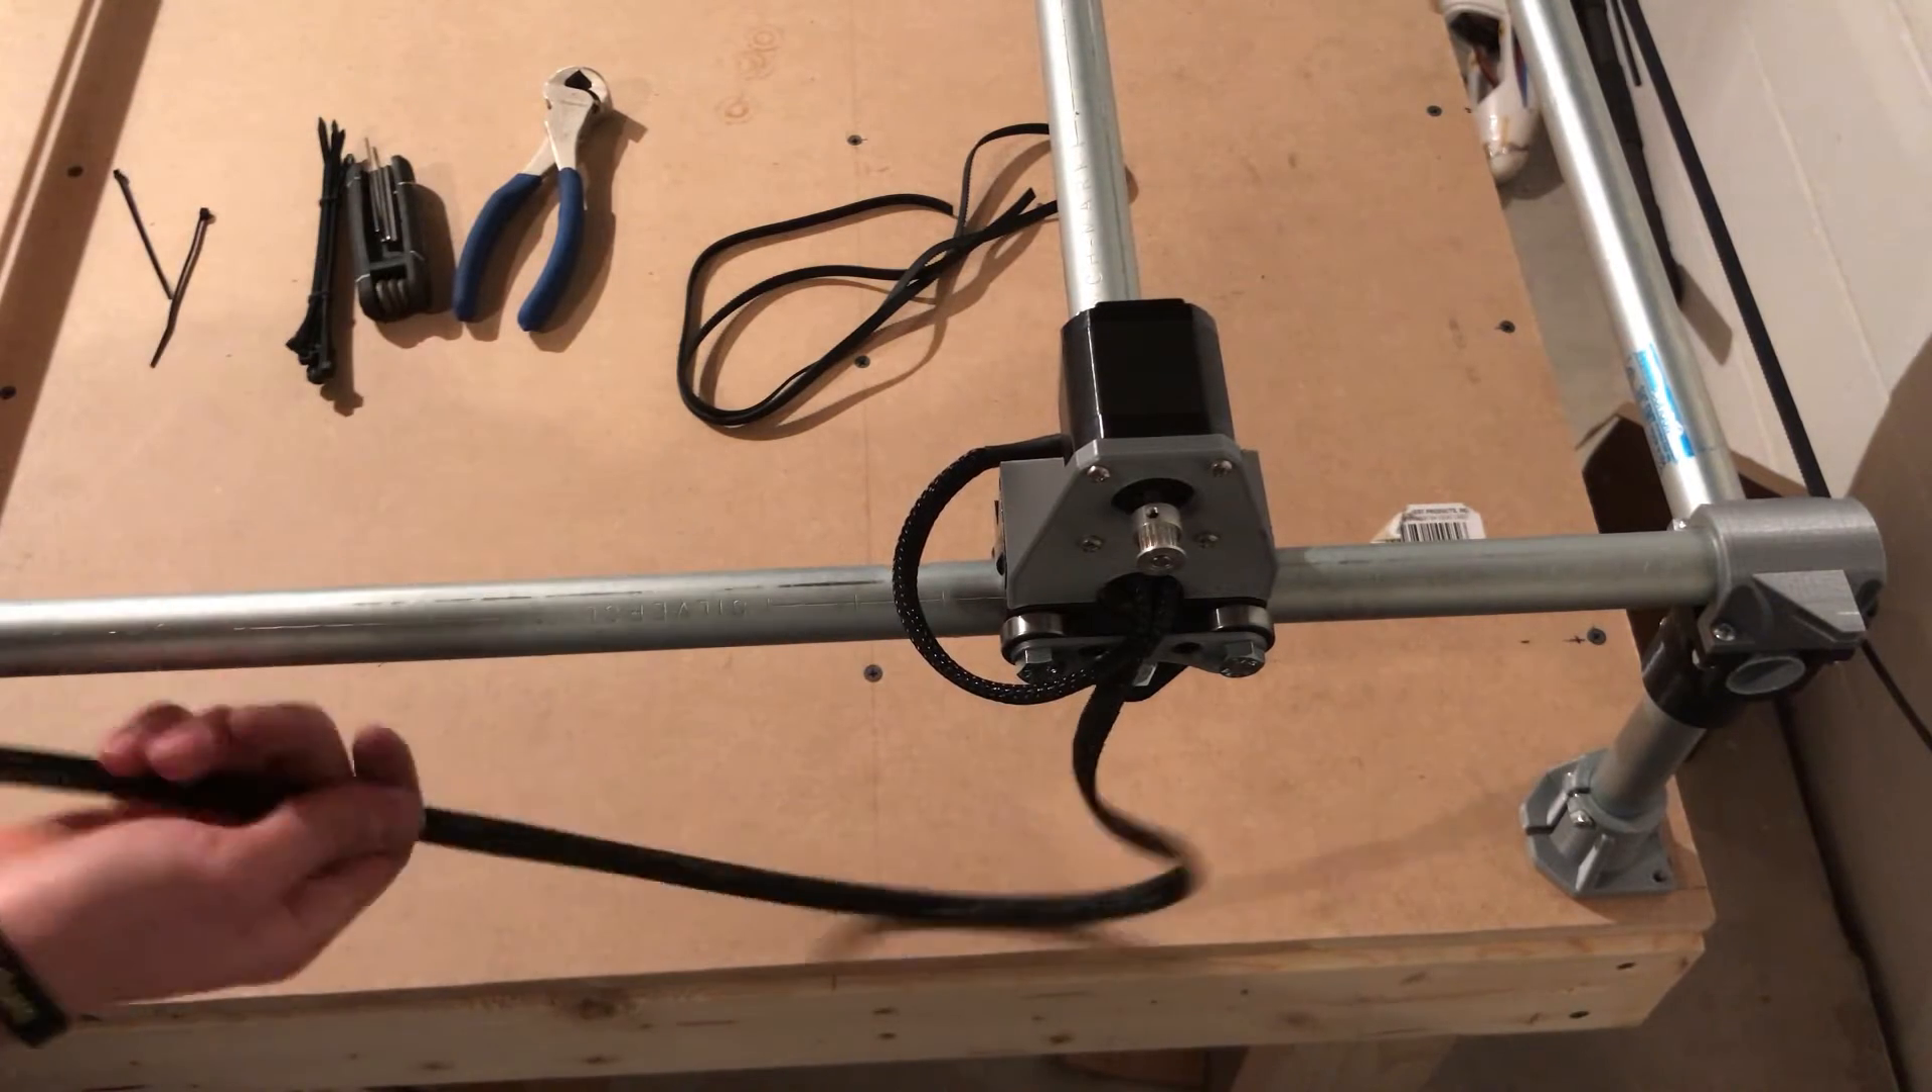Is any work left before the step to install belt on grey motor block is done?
Yes.